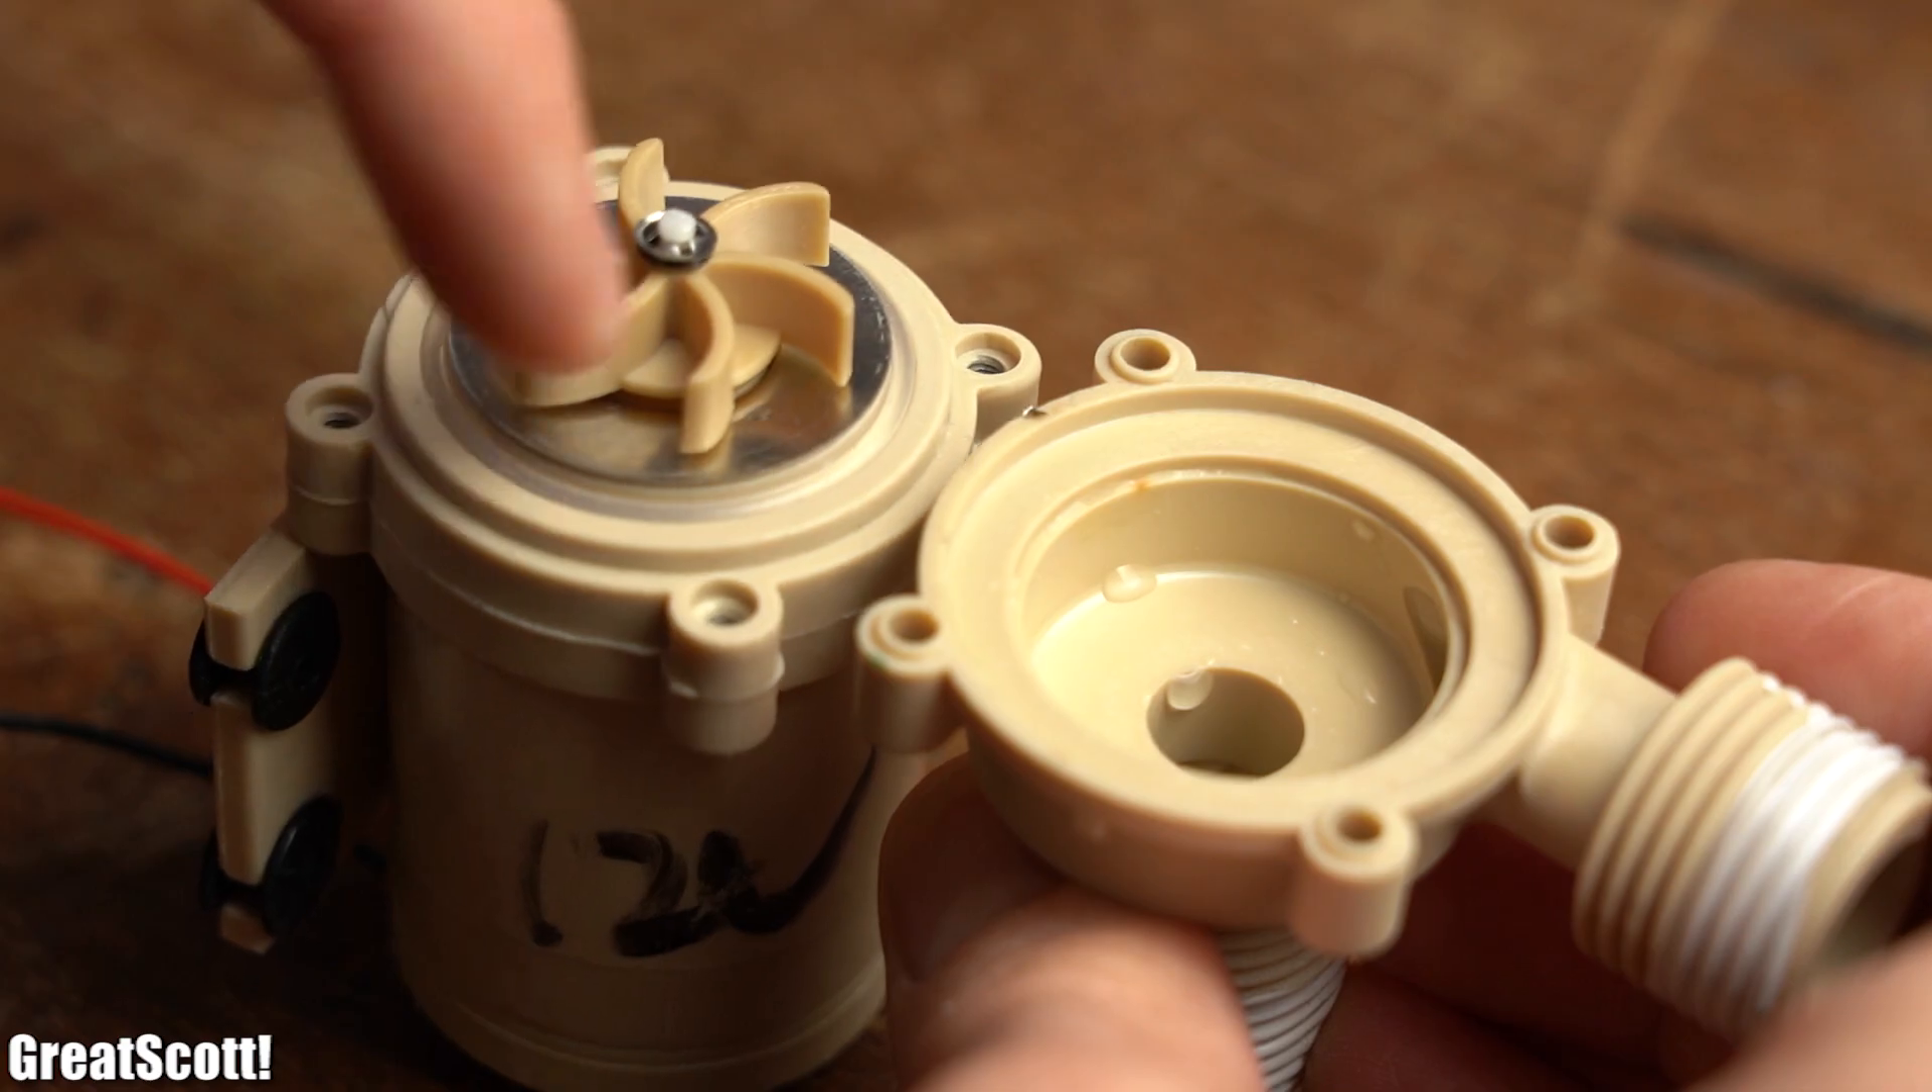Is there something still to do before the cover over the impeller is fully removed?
No.